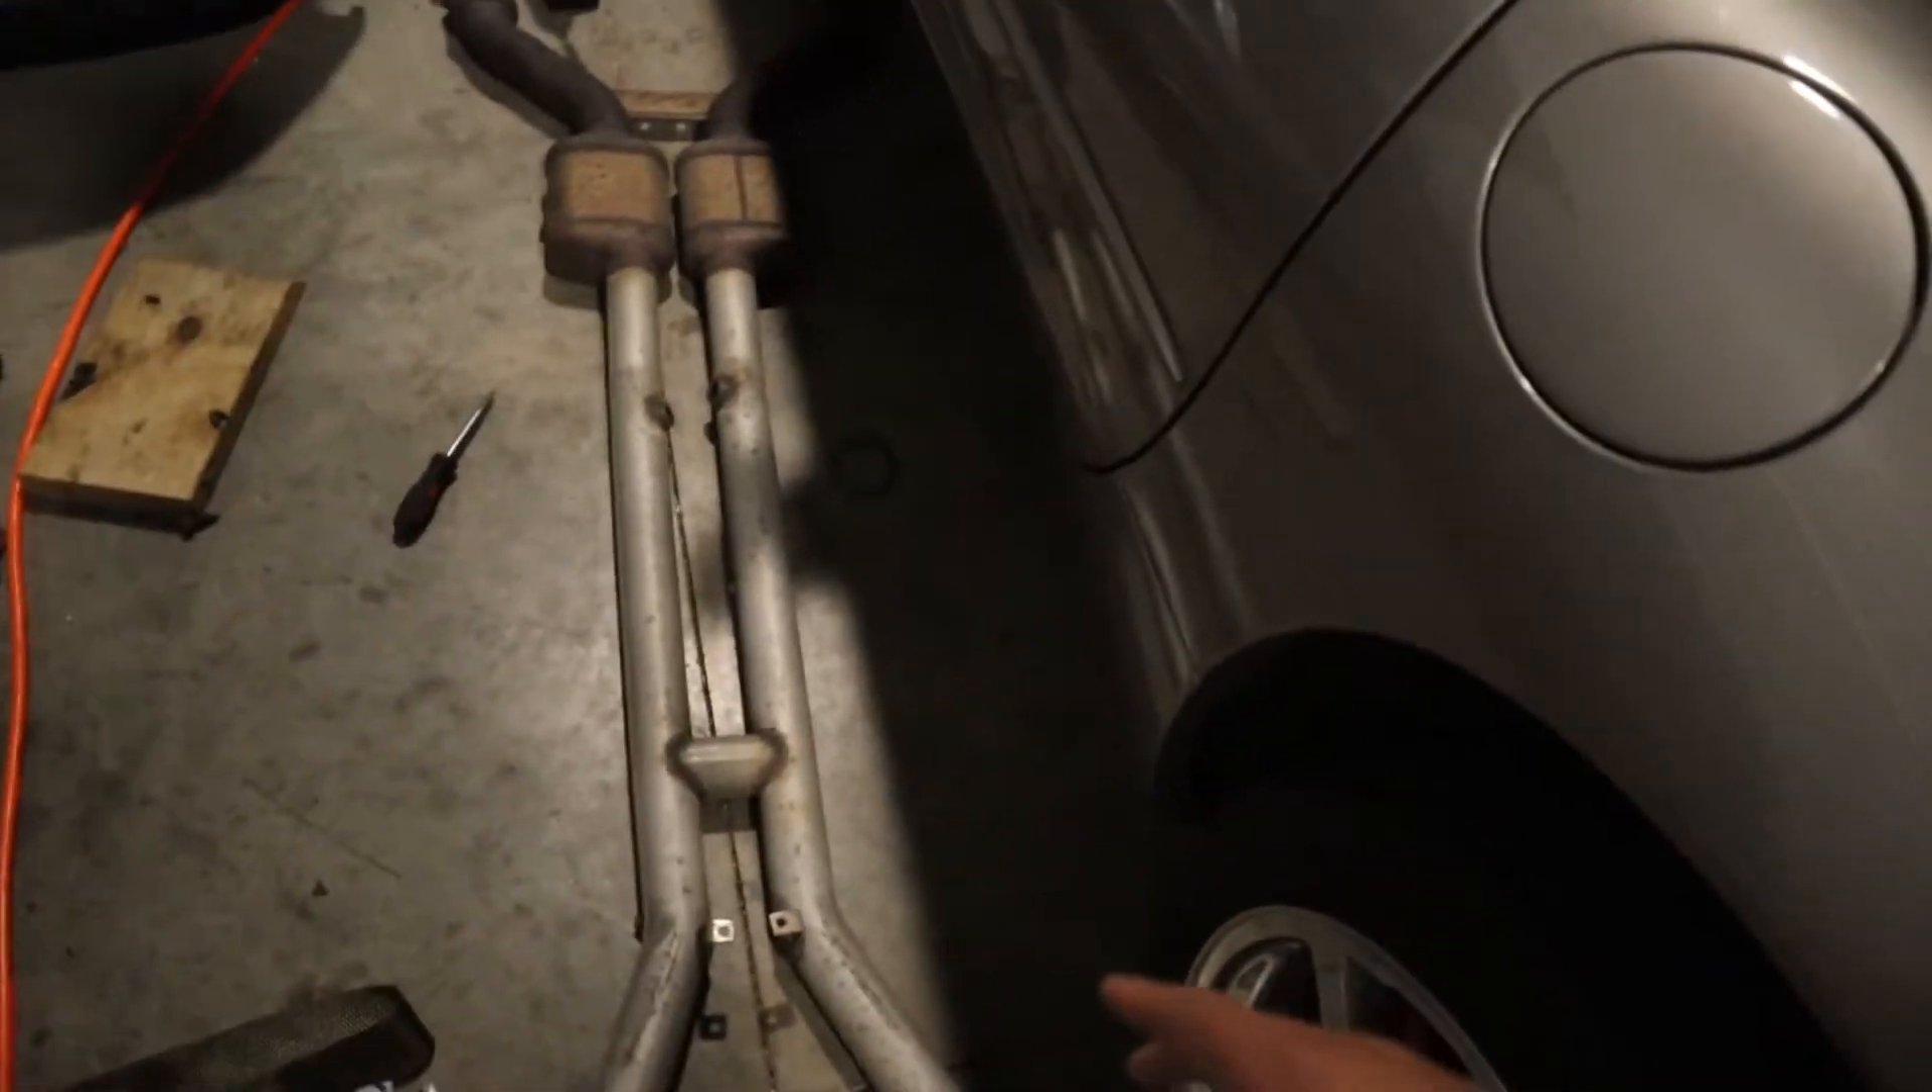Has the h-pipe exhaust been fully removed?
Yes.